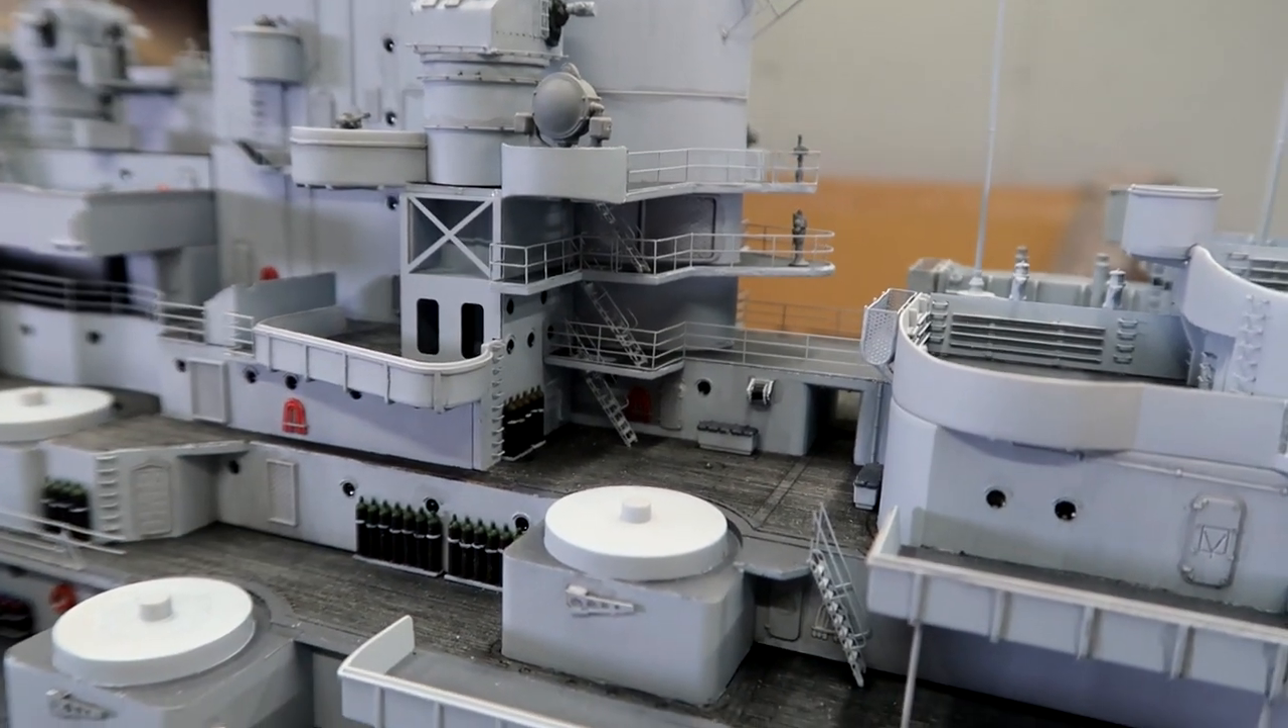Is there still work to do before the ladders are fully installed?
No.